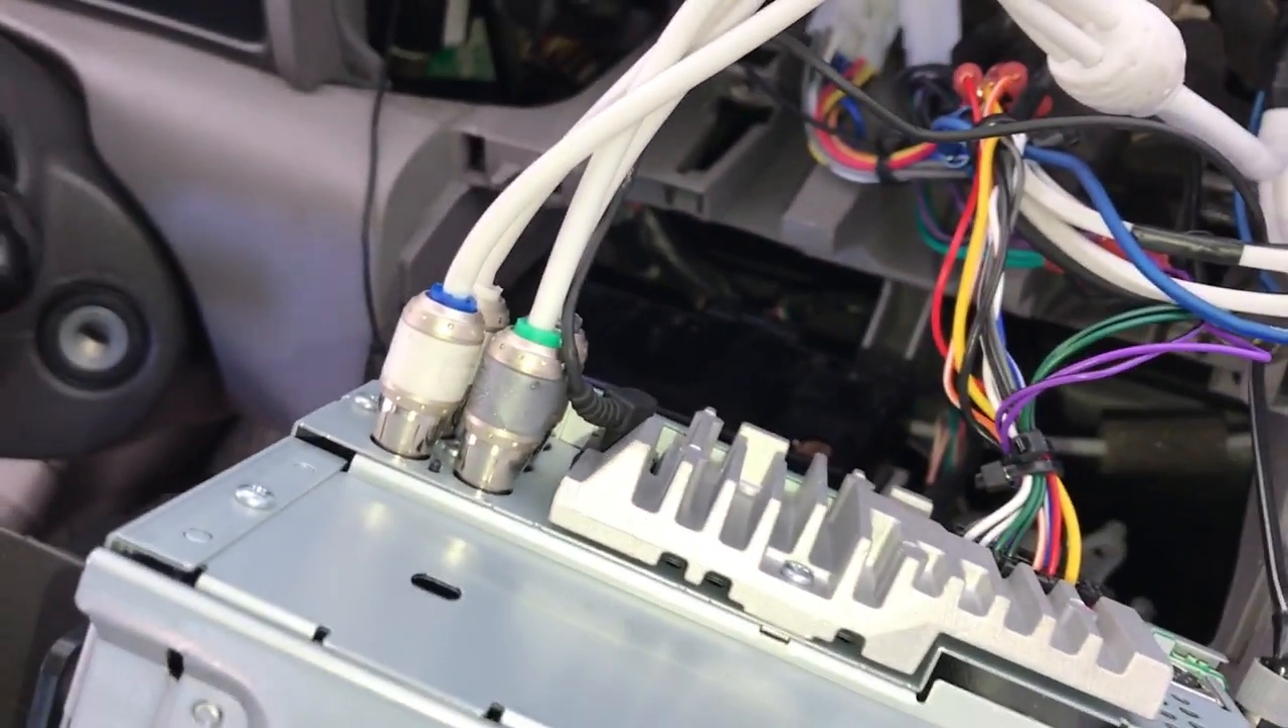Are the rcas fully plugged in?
Yes.